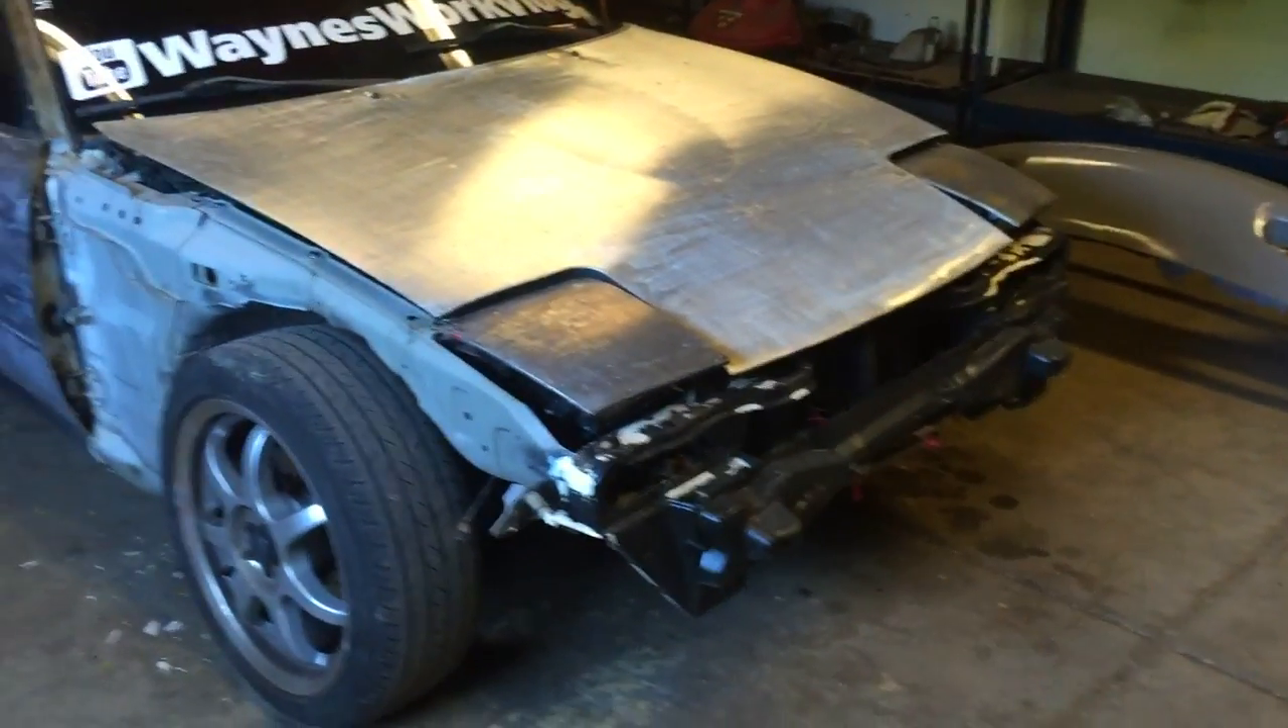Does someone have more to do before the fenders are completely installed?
Yes.